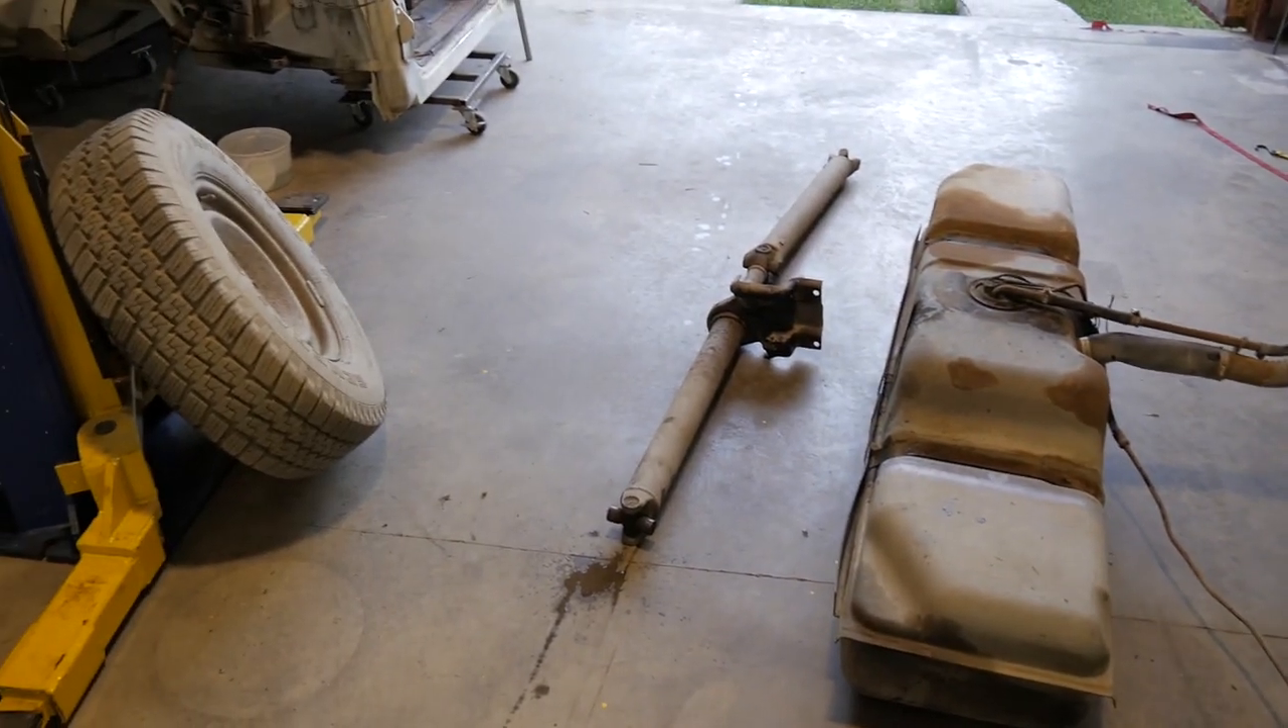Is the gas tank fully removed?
Yes.